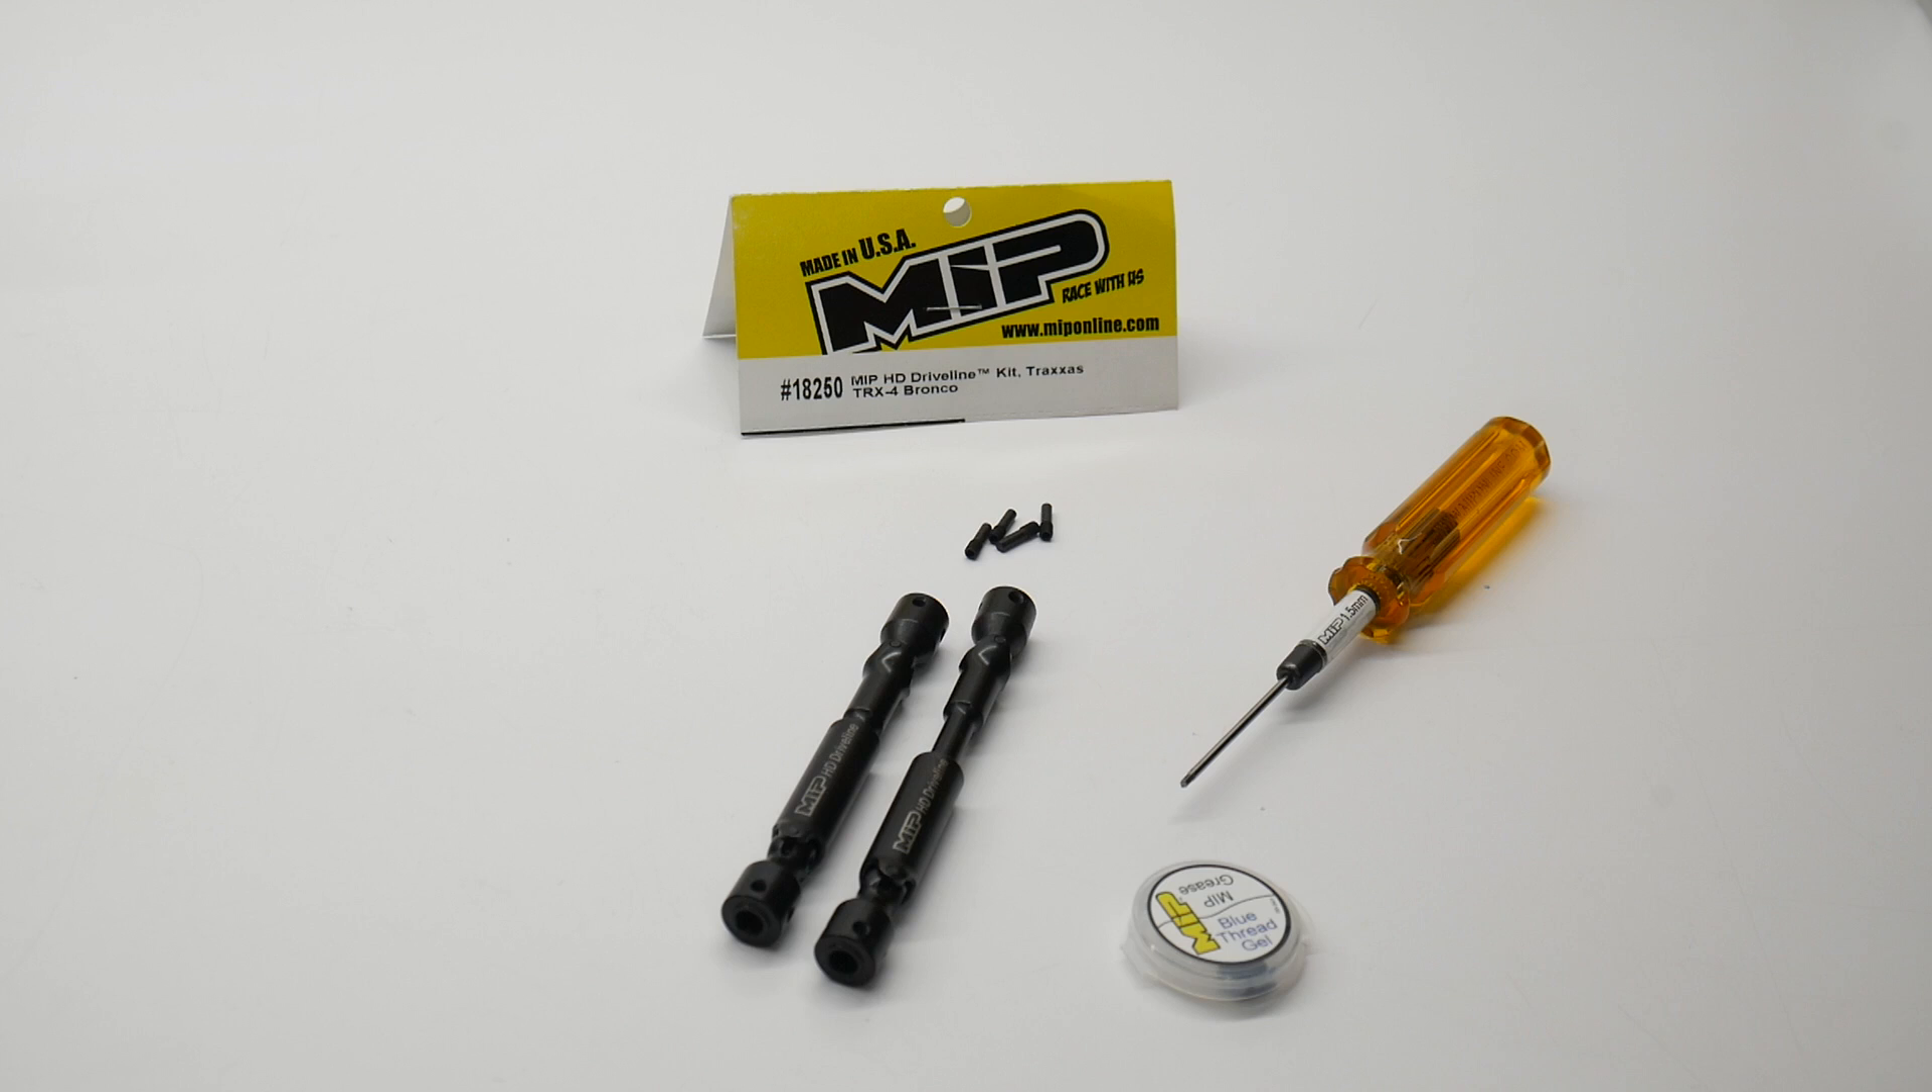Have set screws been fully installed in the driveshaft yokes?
No.